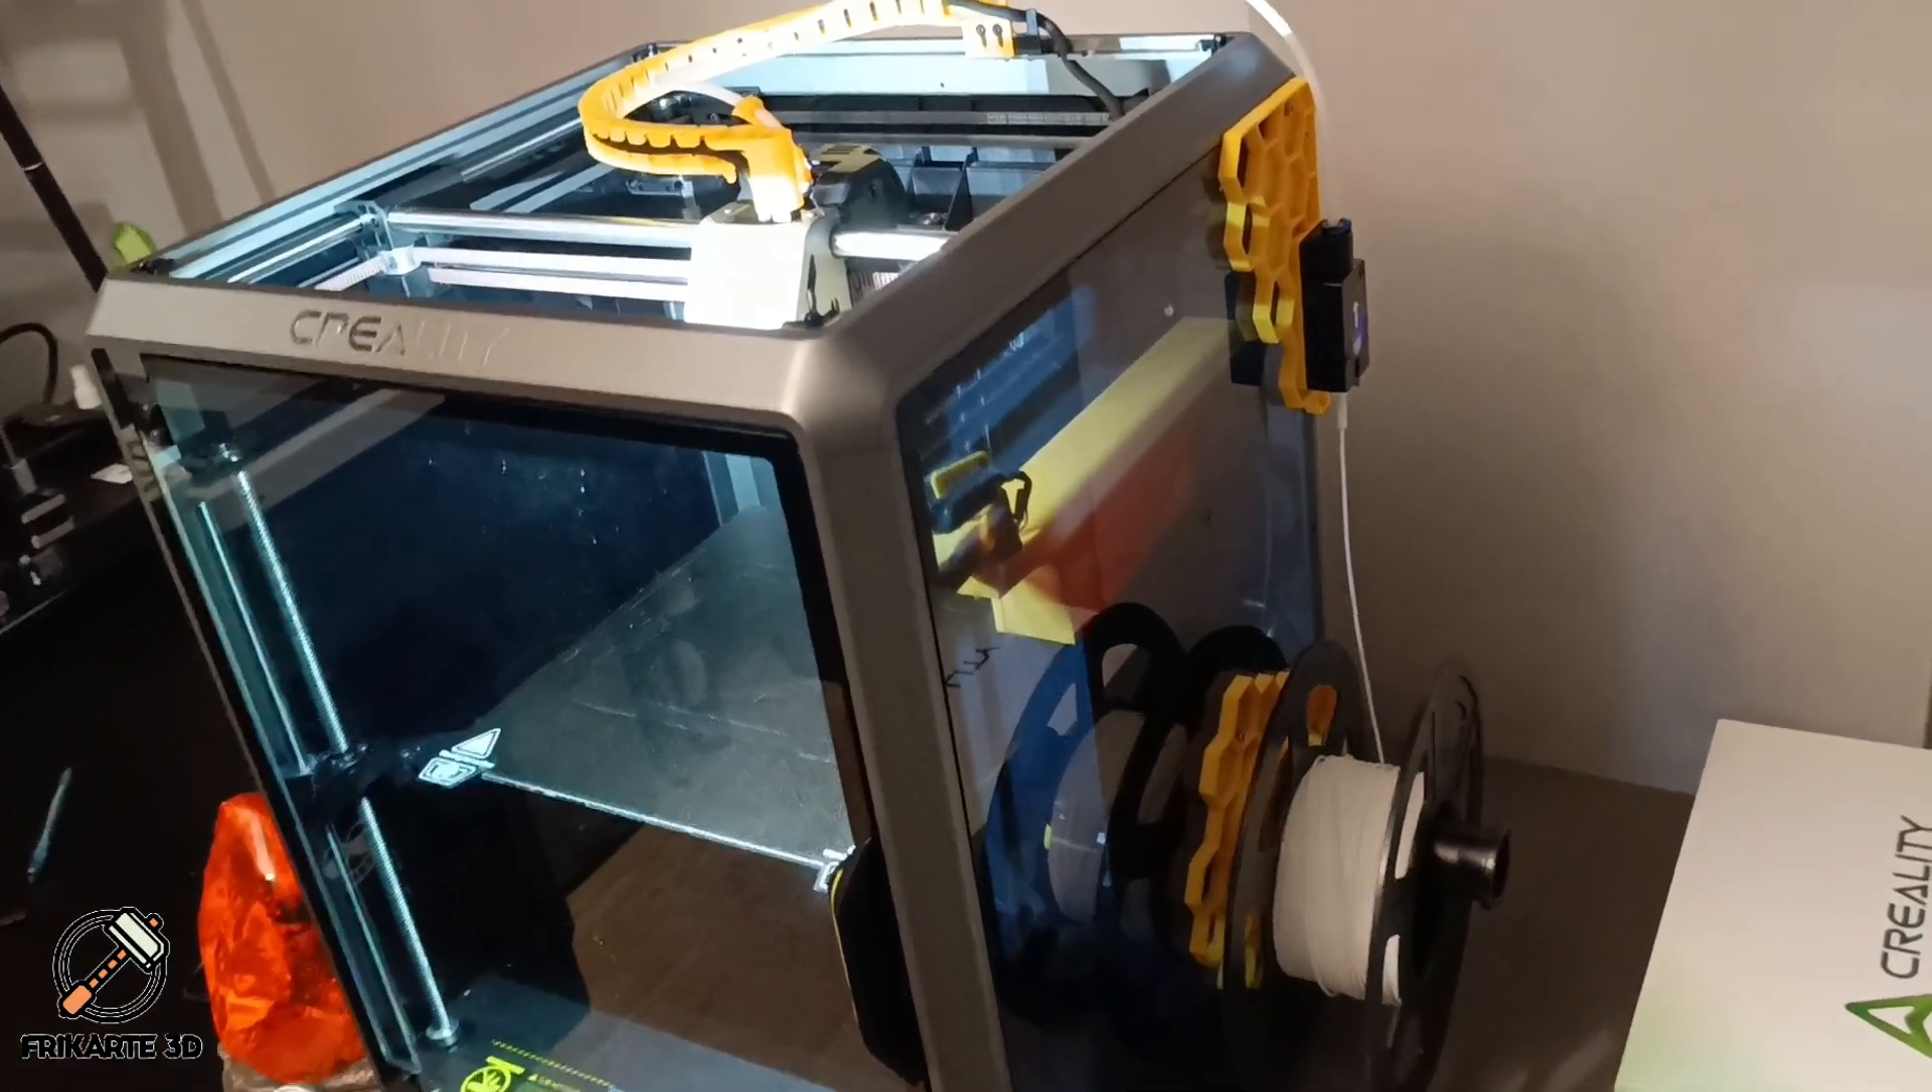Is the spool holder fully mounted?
Yes.